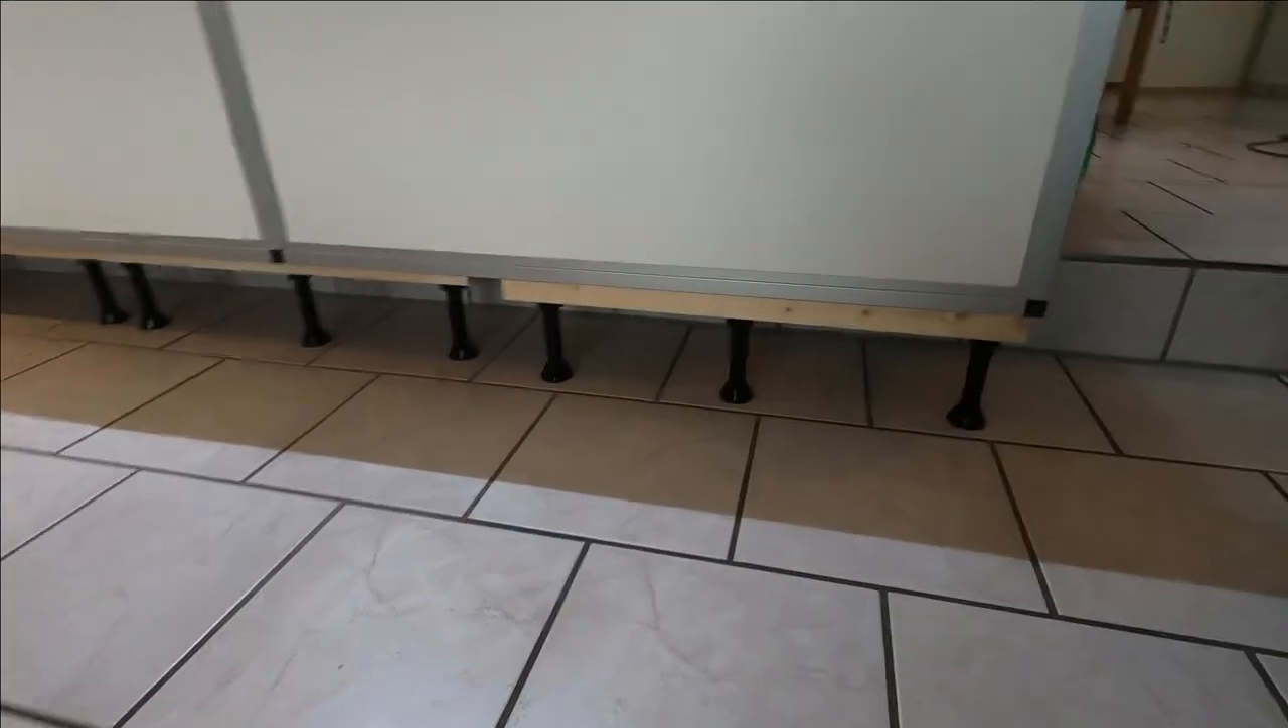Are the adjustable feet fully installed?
Yes.